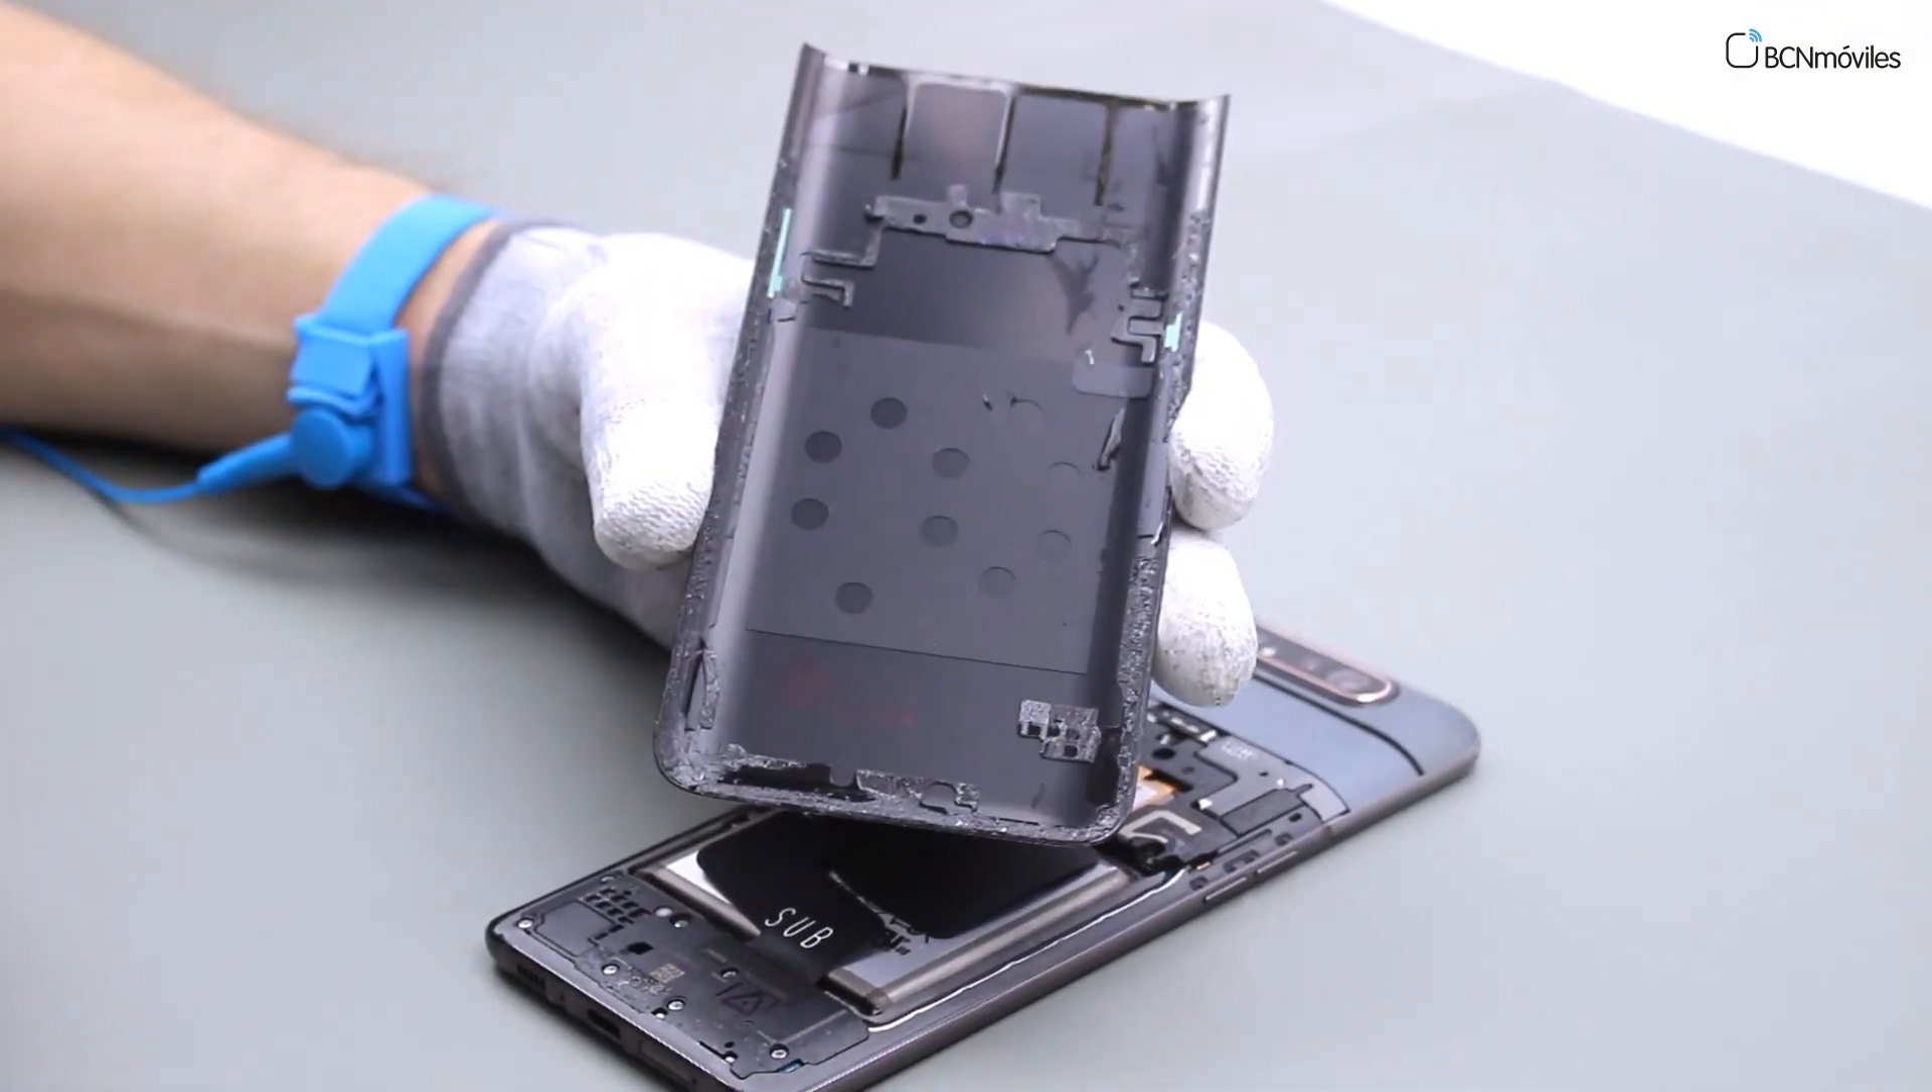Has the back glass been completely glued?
No.